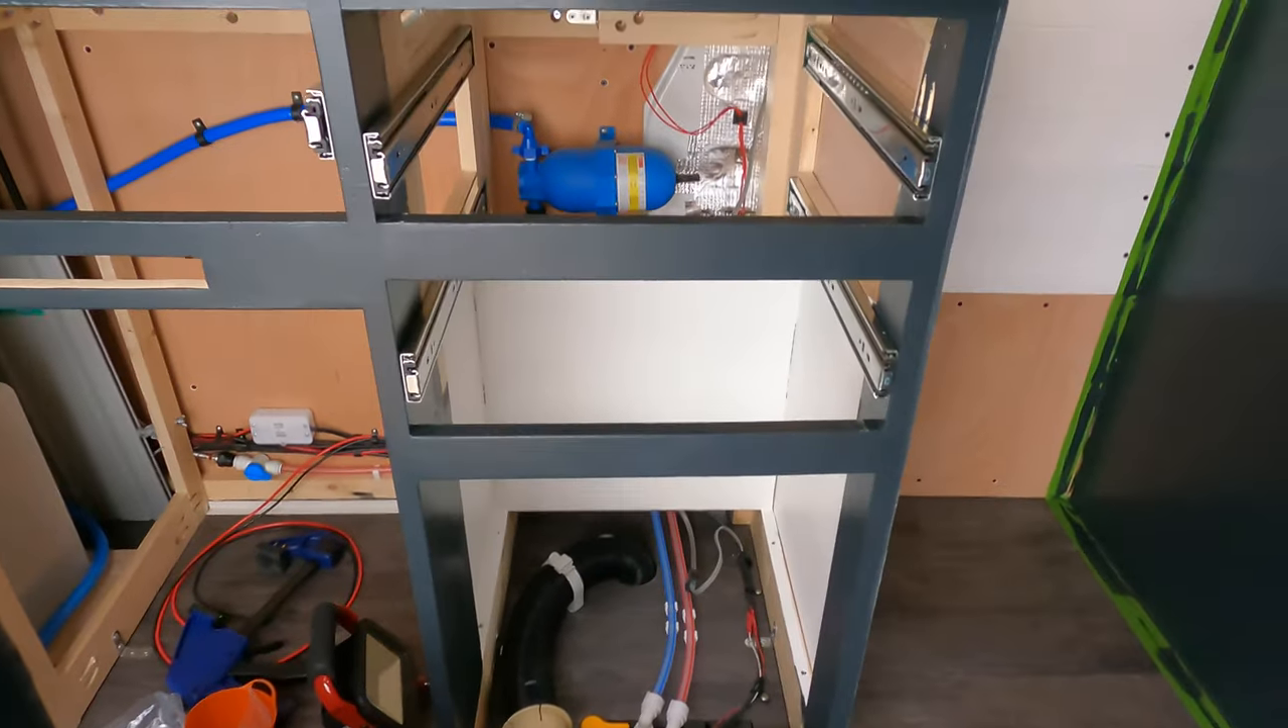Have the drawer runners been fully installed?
Yes.